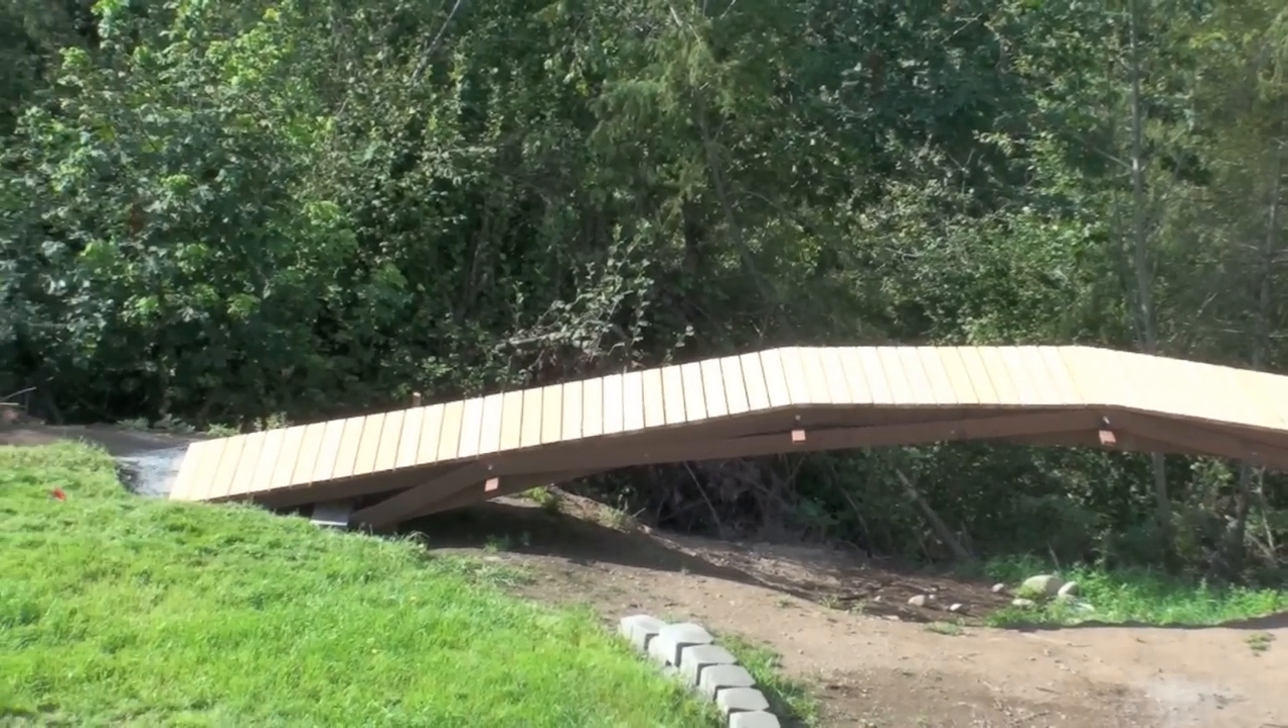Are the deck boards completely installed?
Yes.